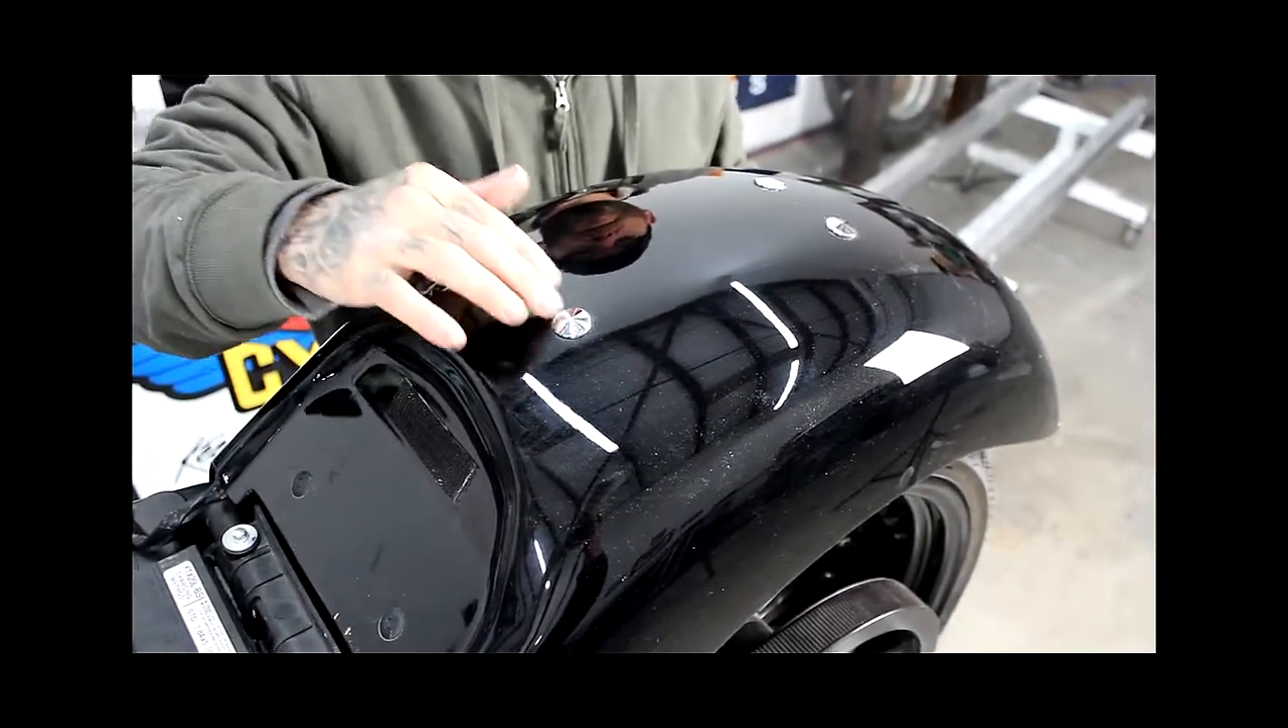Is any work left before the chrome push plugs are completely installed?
No.